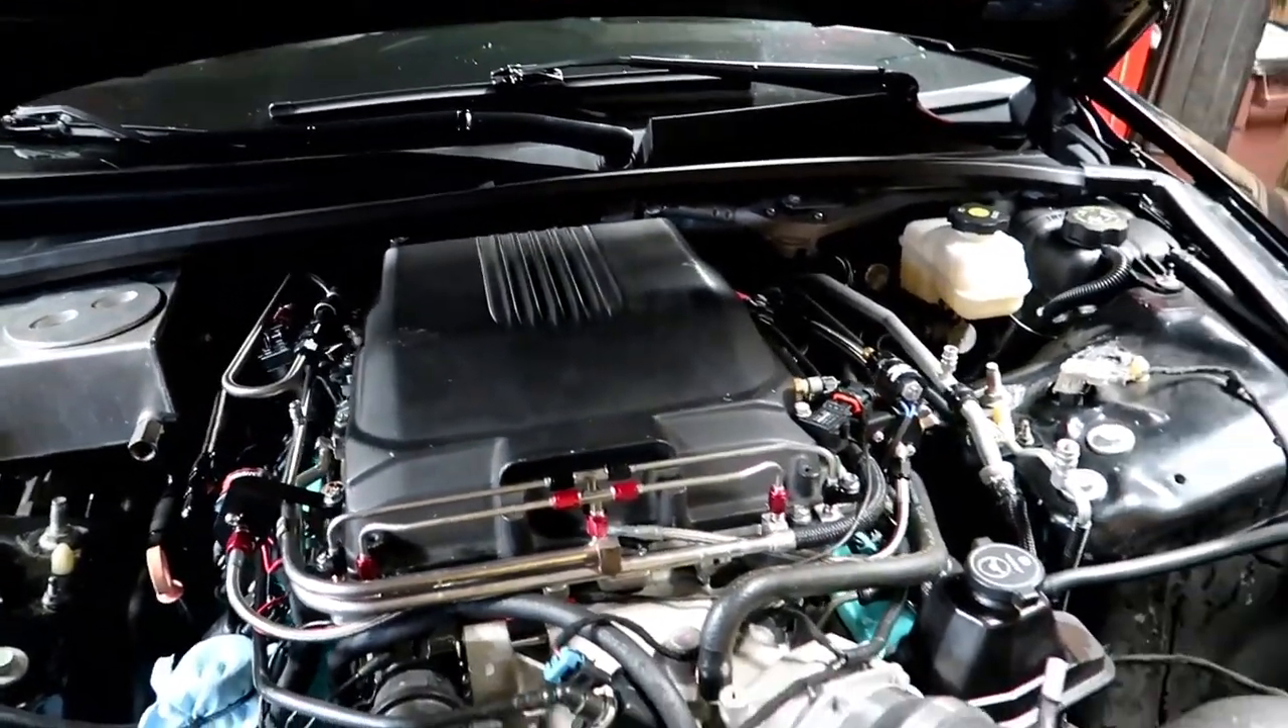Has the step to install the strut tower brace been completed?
No.